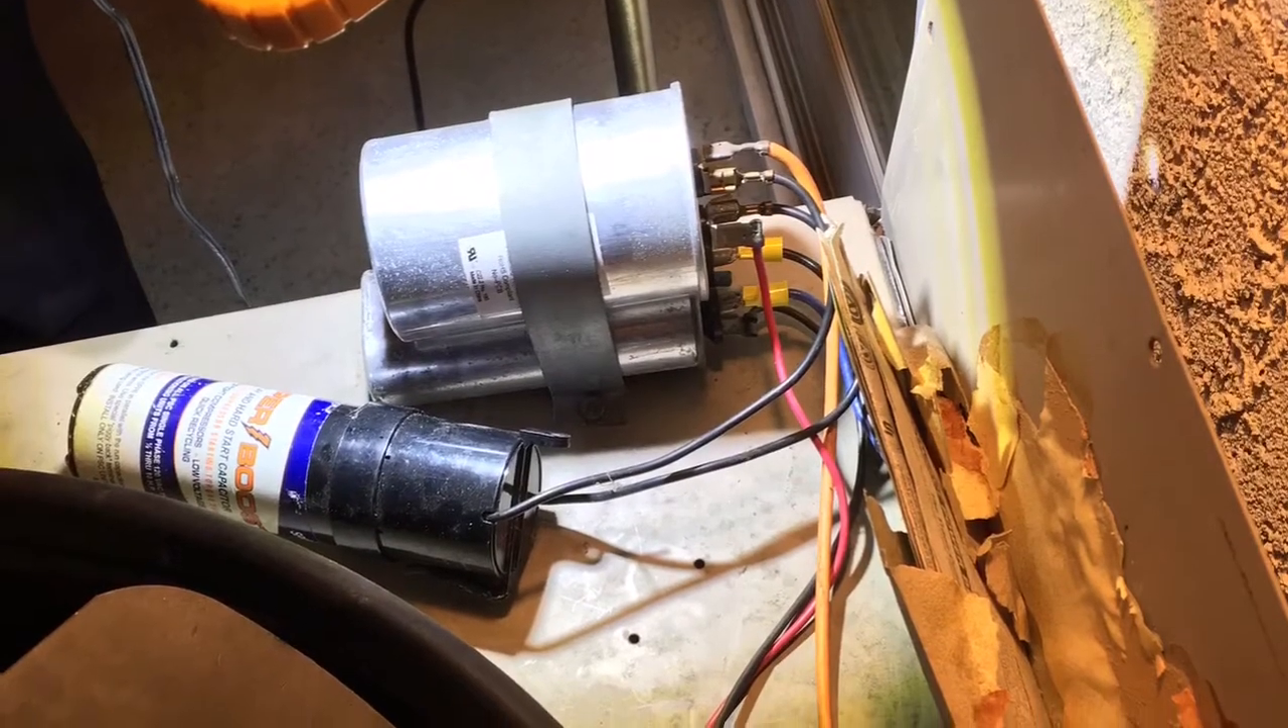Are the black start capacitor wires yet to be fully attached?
No.